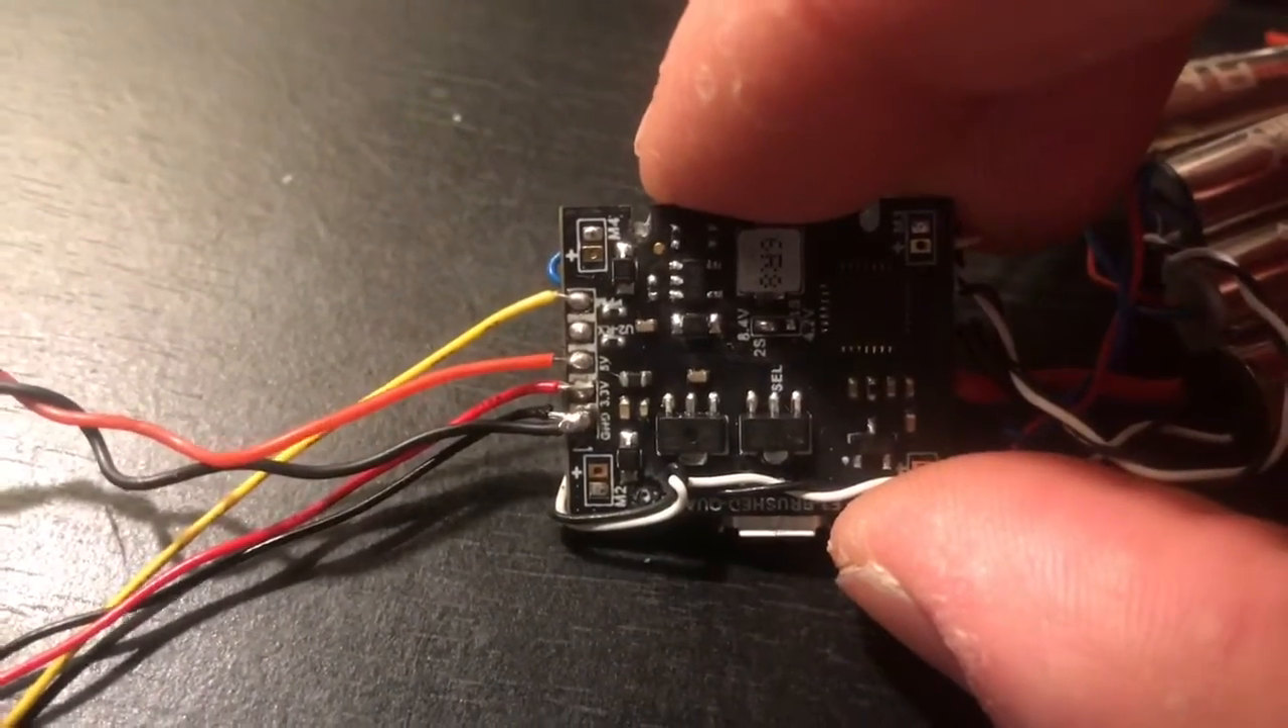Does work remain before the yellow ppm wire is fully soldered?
No.